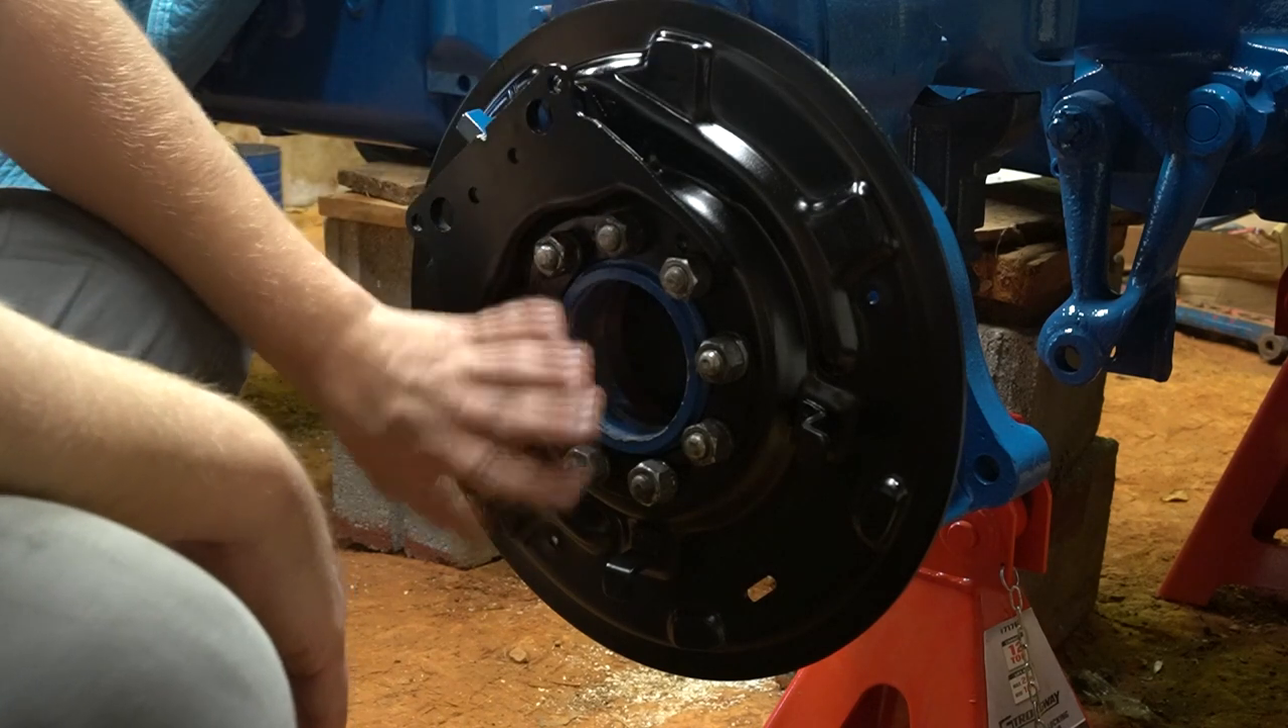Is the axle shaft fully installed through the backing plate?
No.